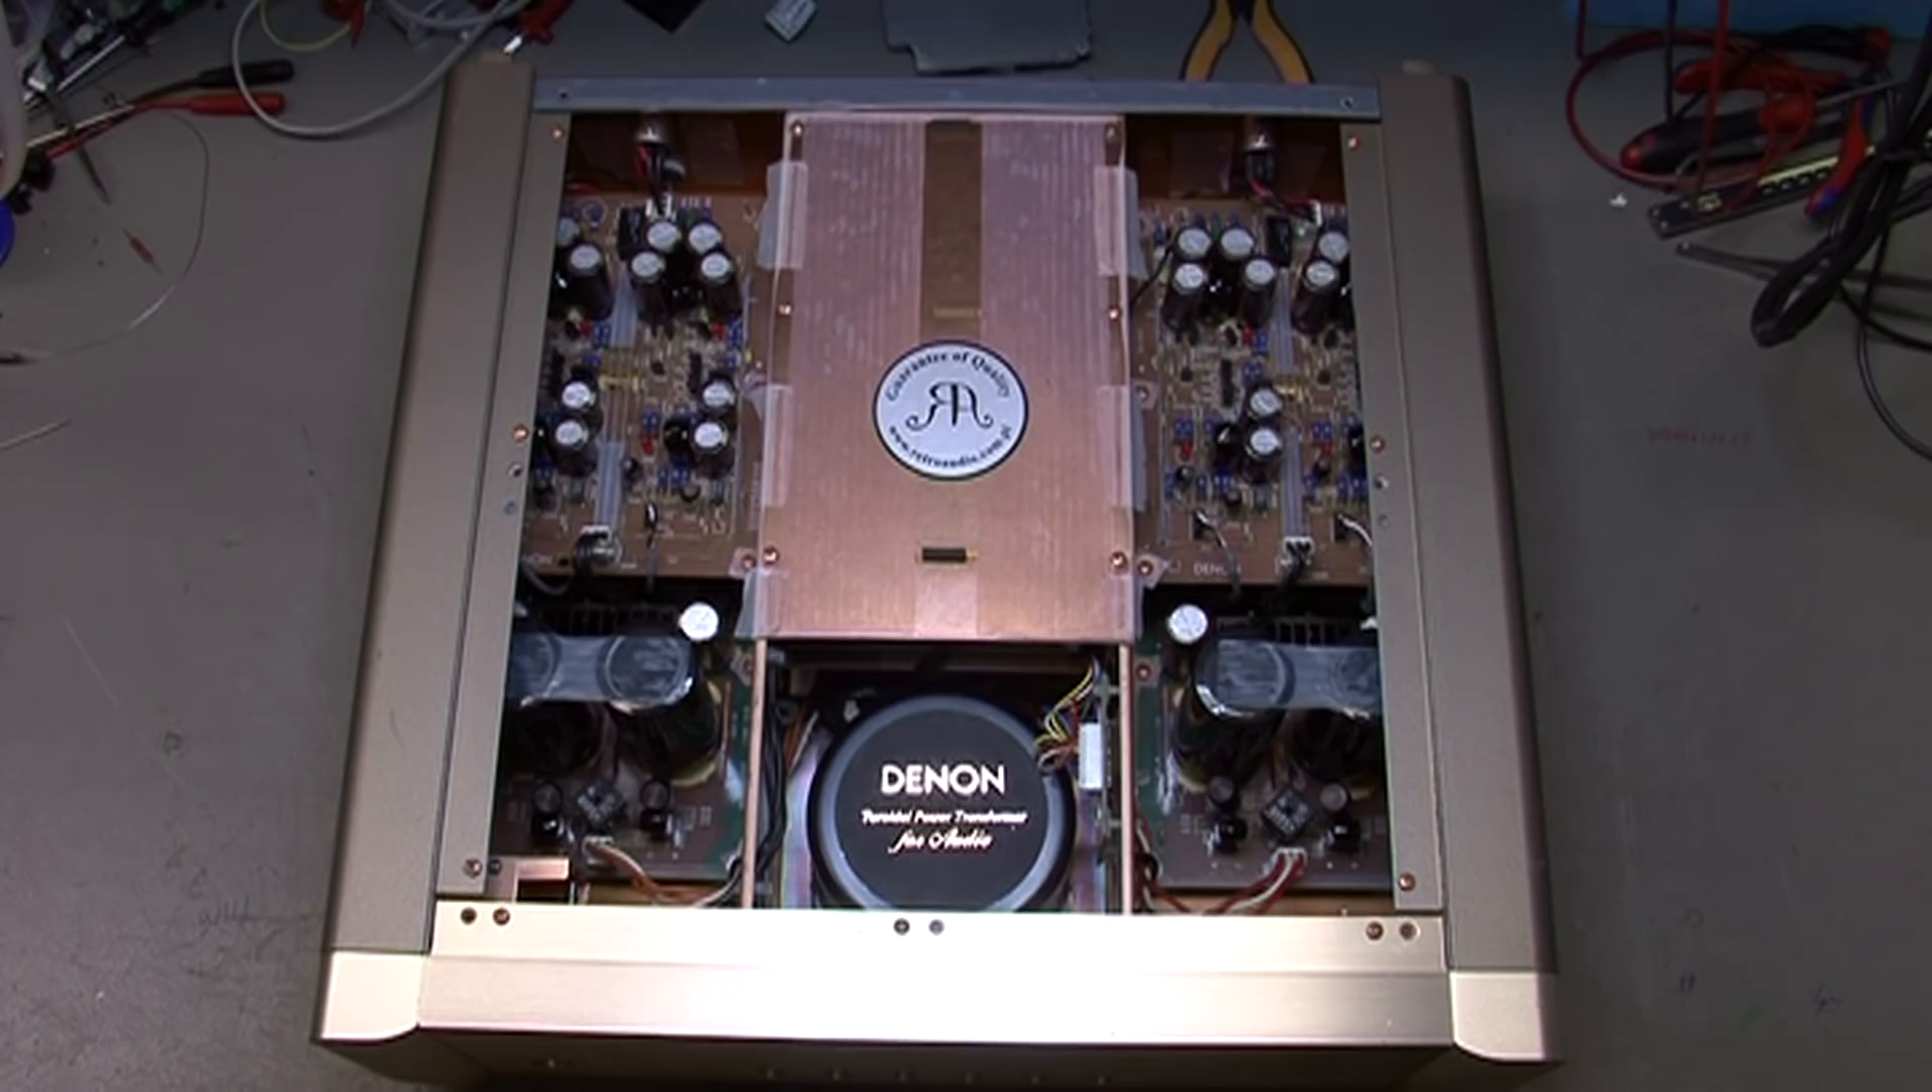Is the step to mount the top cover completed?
No.